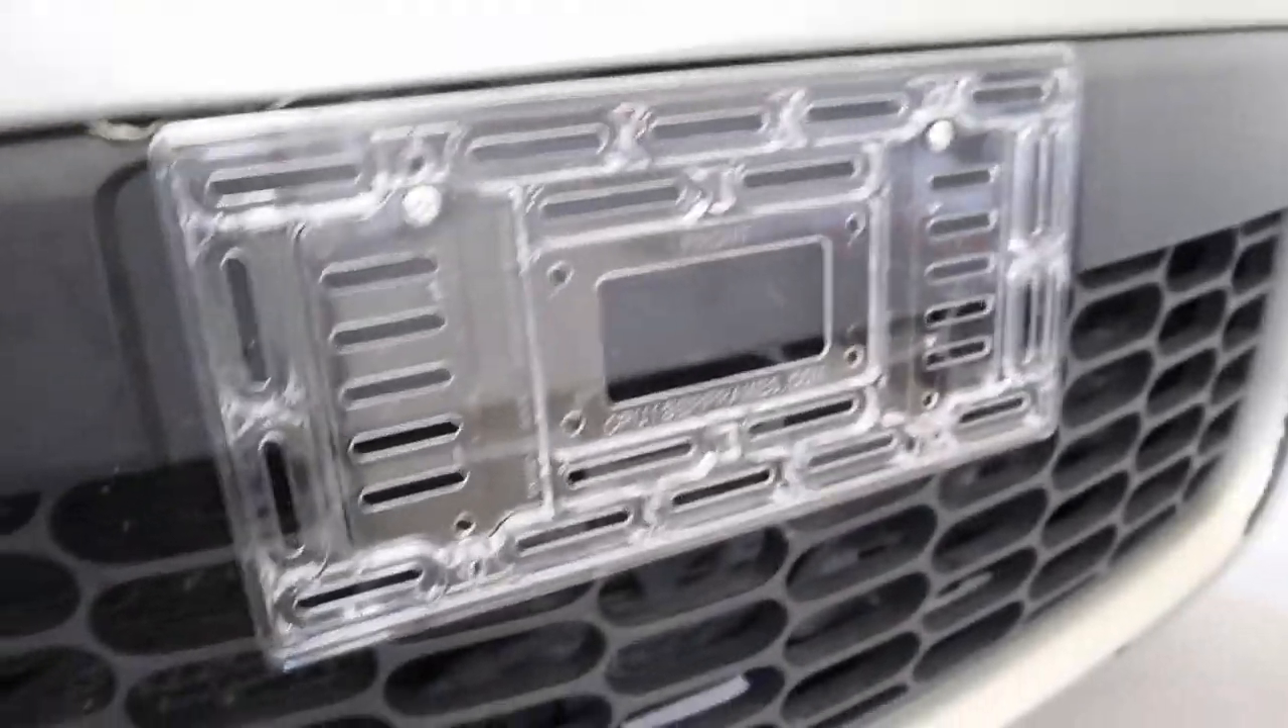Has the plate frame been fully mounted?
Yes.